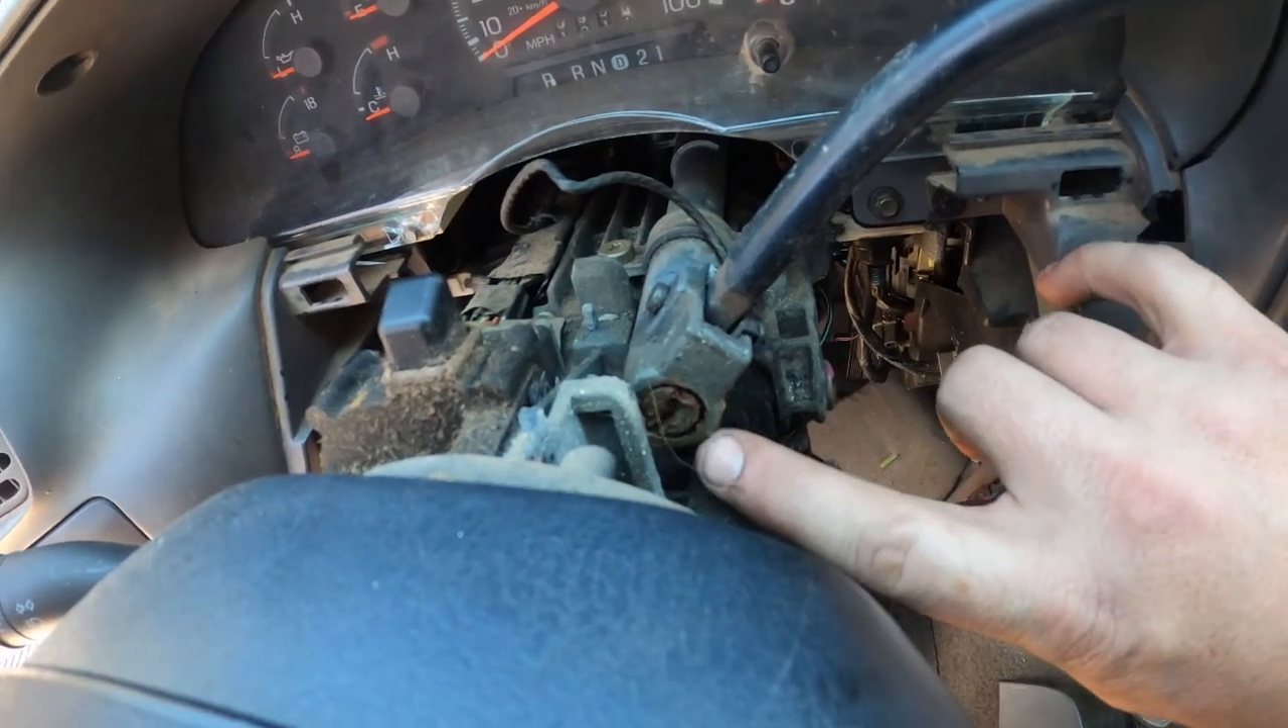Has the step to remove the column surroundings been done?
Yes.